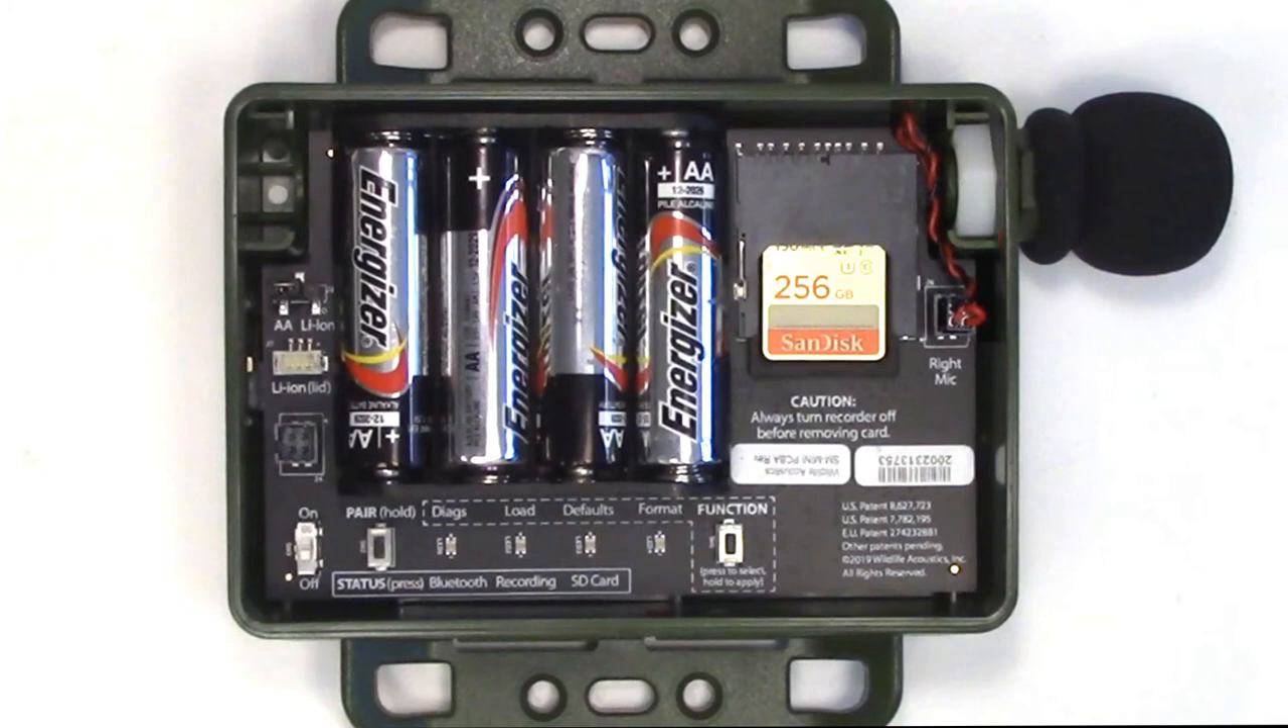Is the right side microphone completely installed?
Yes.